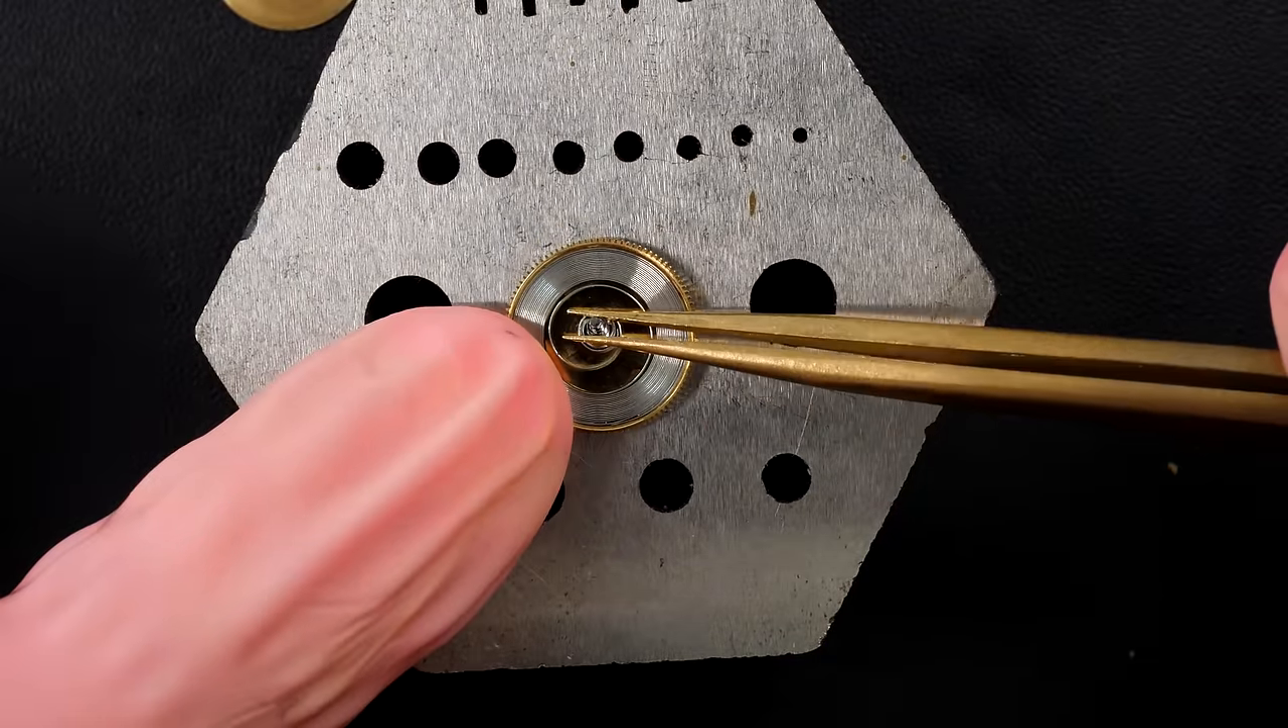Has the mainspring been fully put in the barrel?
Yes.